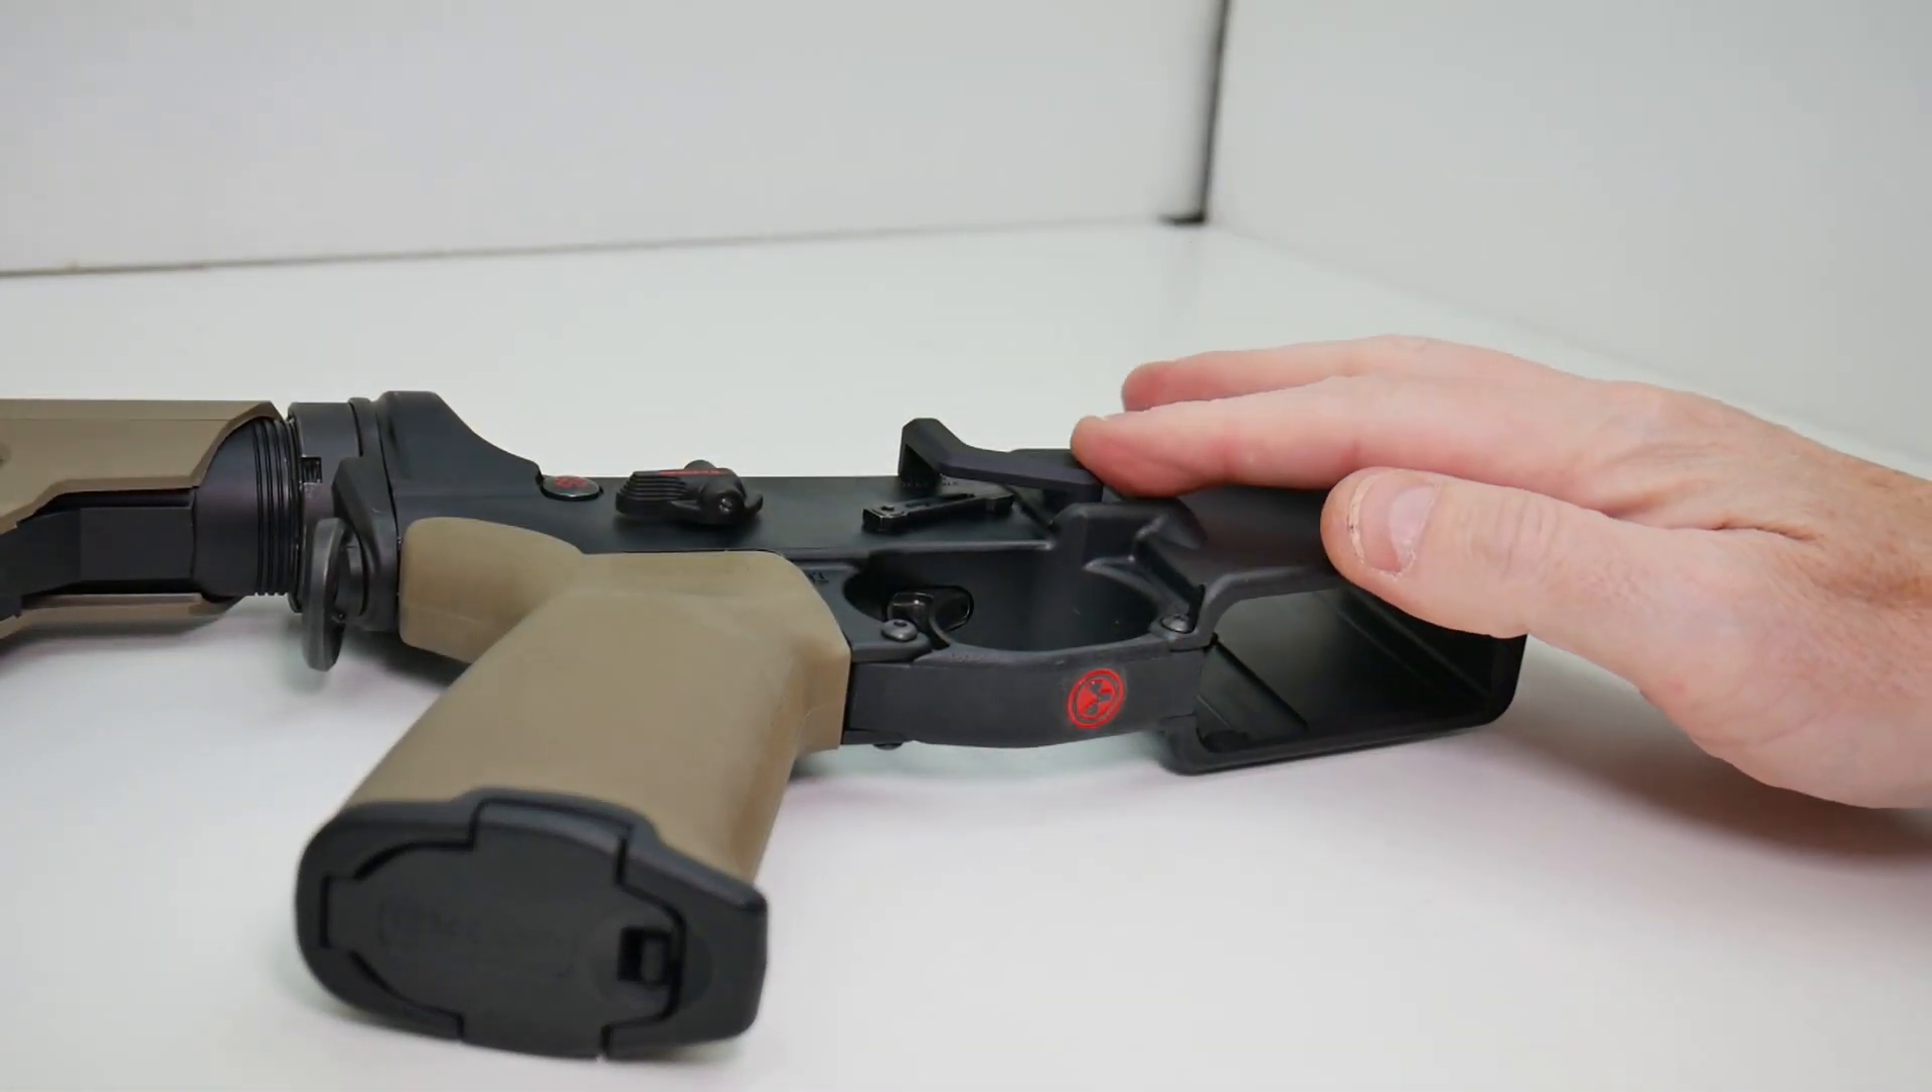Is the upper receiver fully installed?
No.